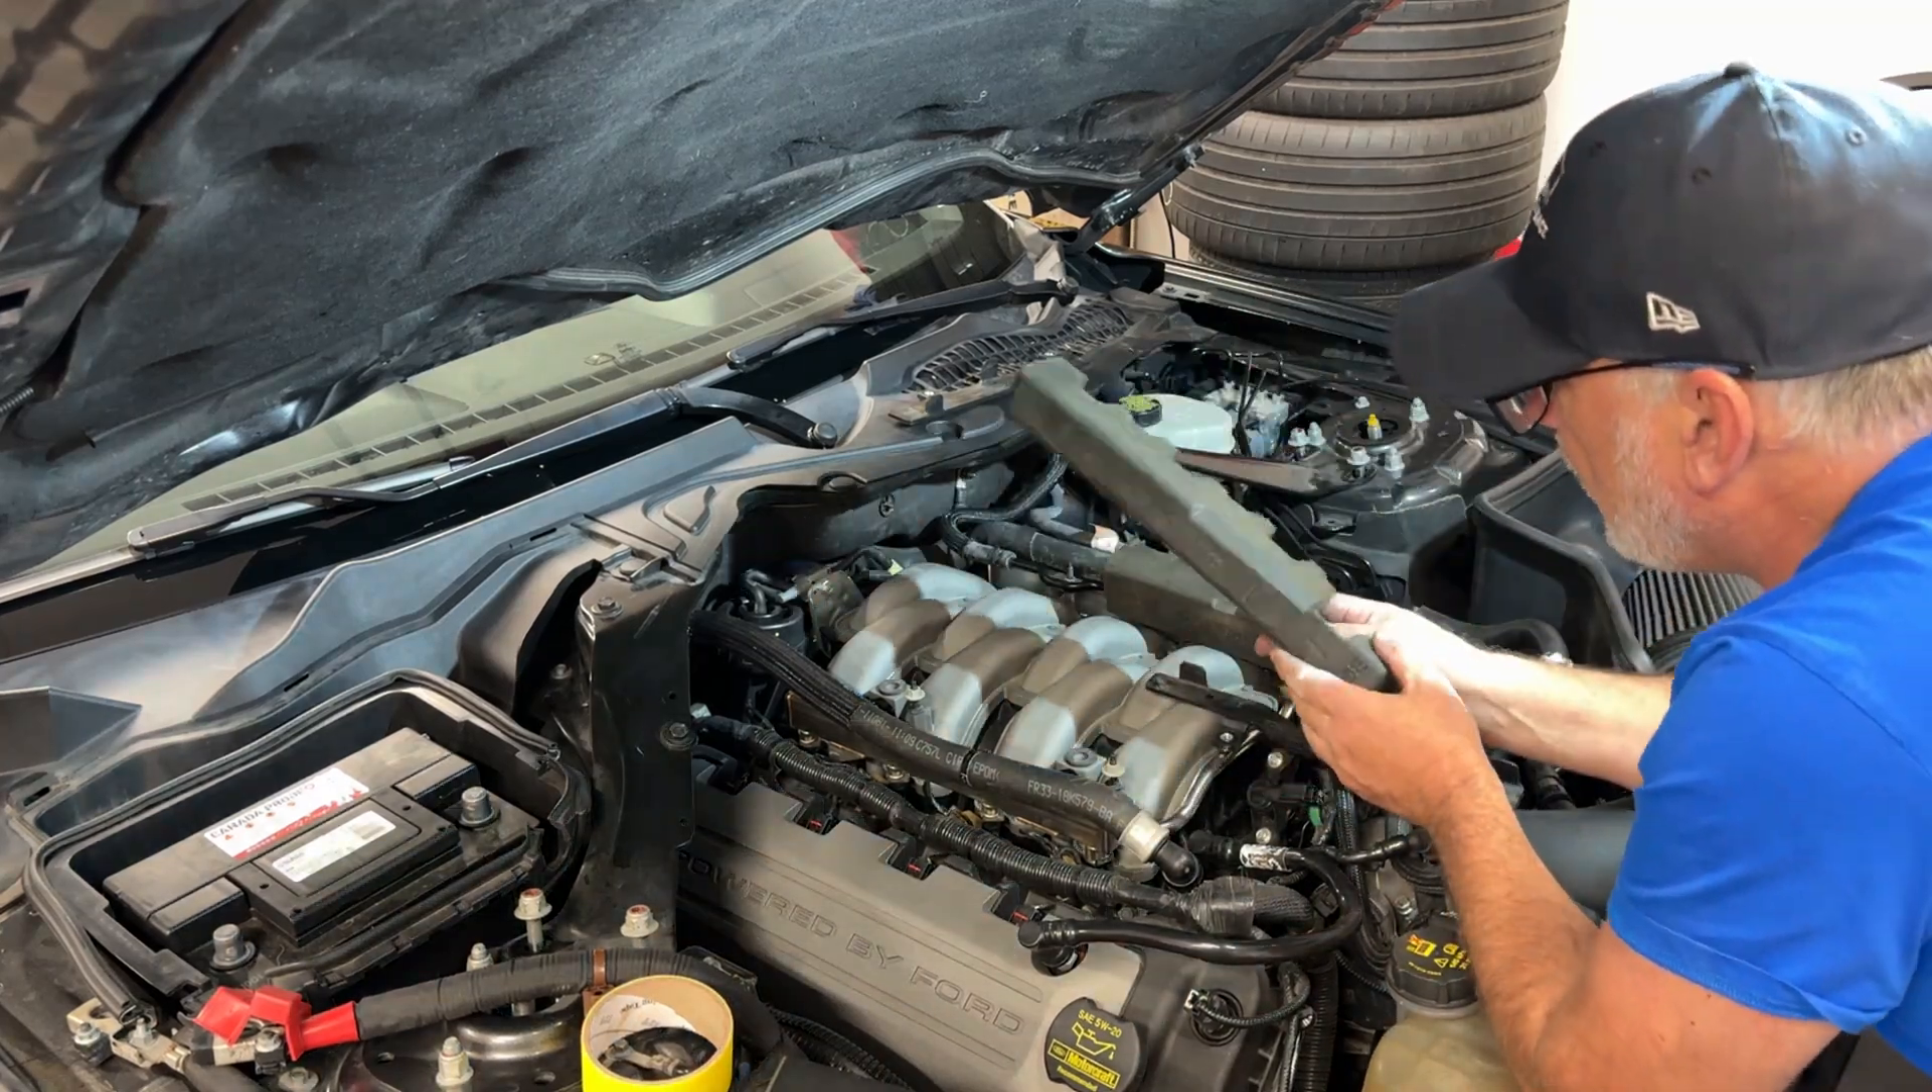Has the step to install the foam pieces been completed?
No.